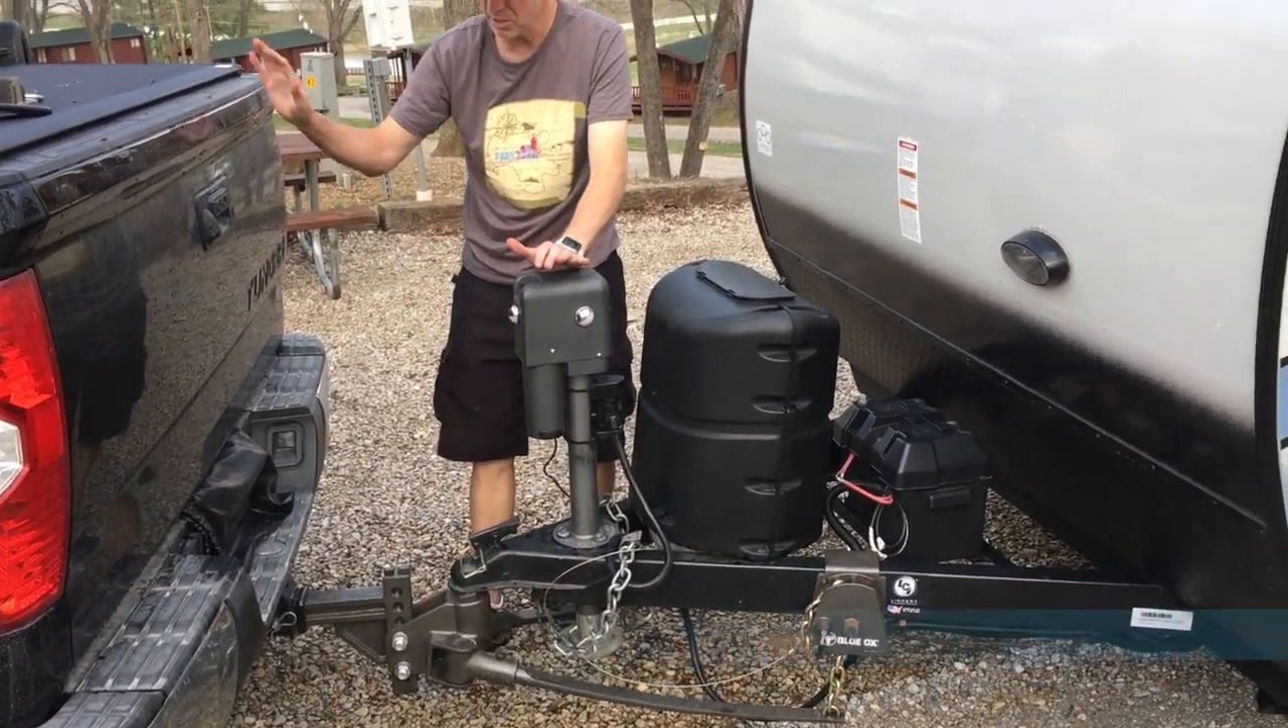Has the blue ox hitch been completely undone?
No.